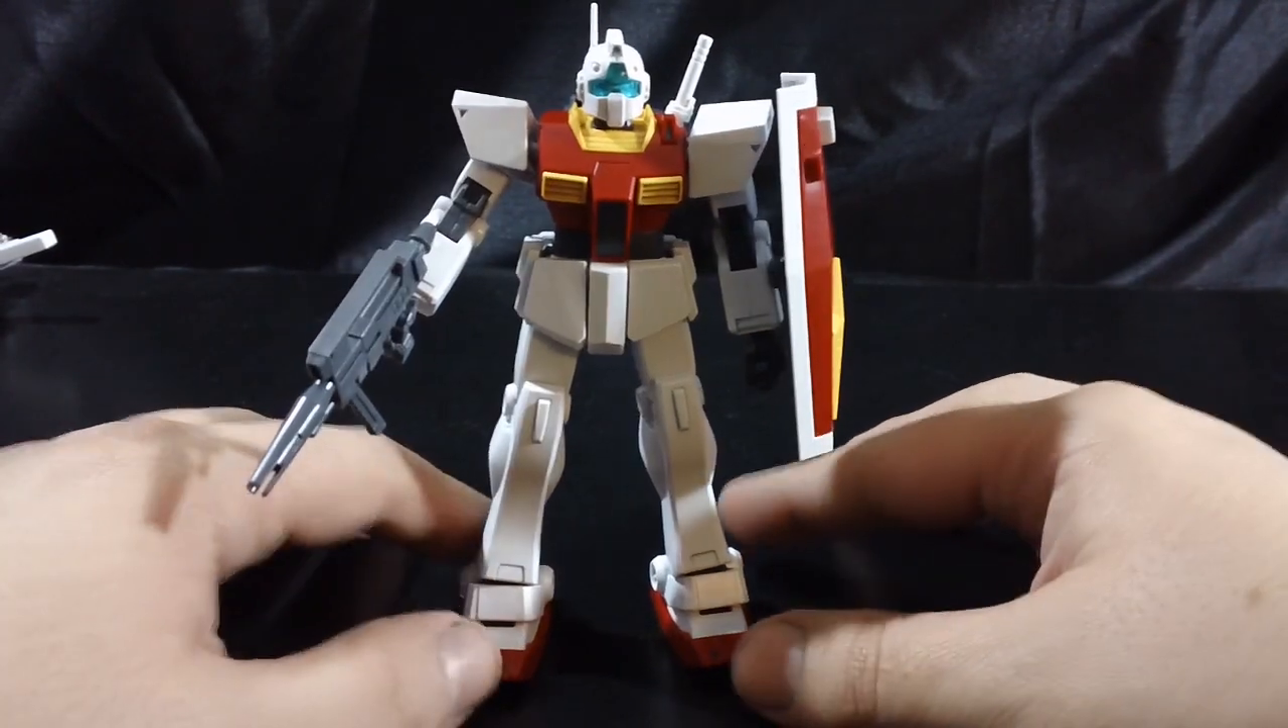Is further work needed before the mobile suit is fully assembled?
No.